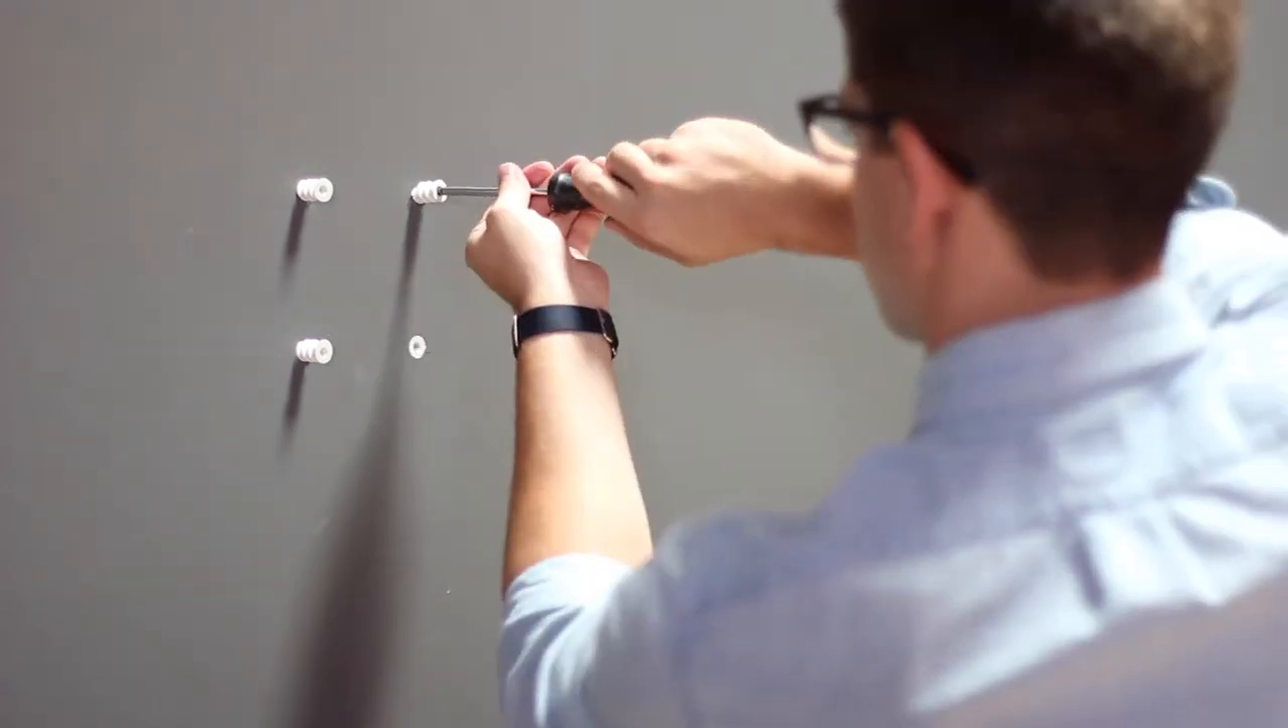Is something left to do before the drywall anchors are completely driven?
Yes.